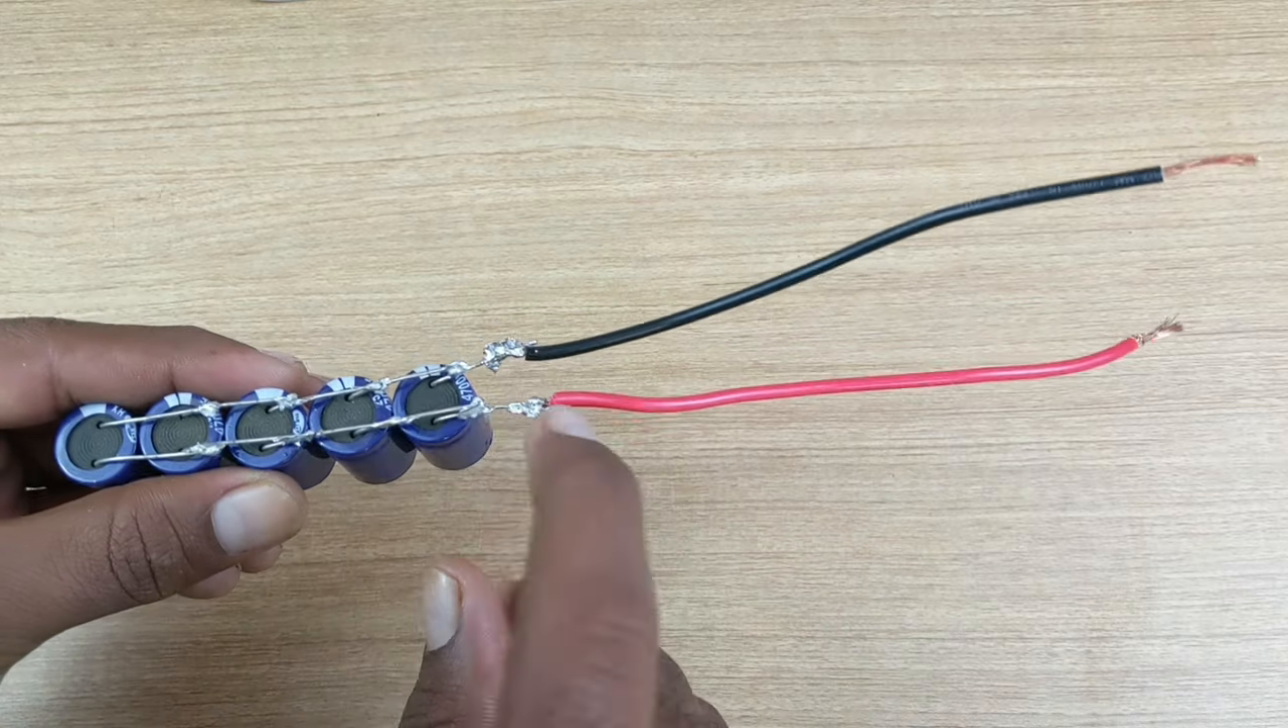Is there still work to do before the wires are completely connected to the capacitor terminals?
No.